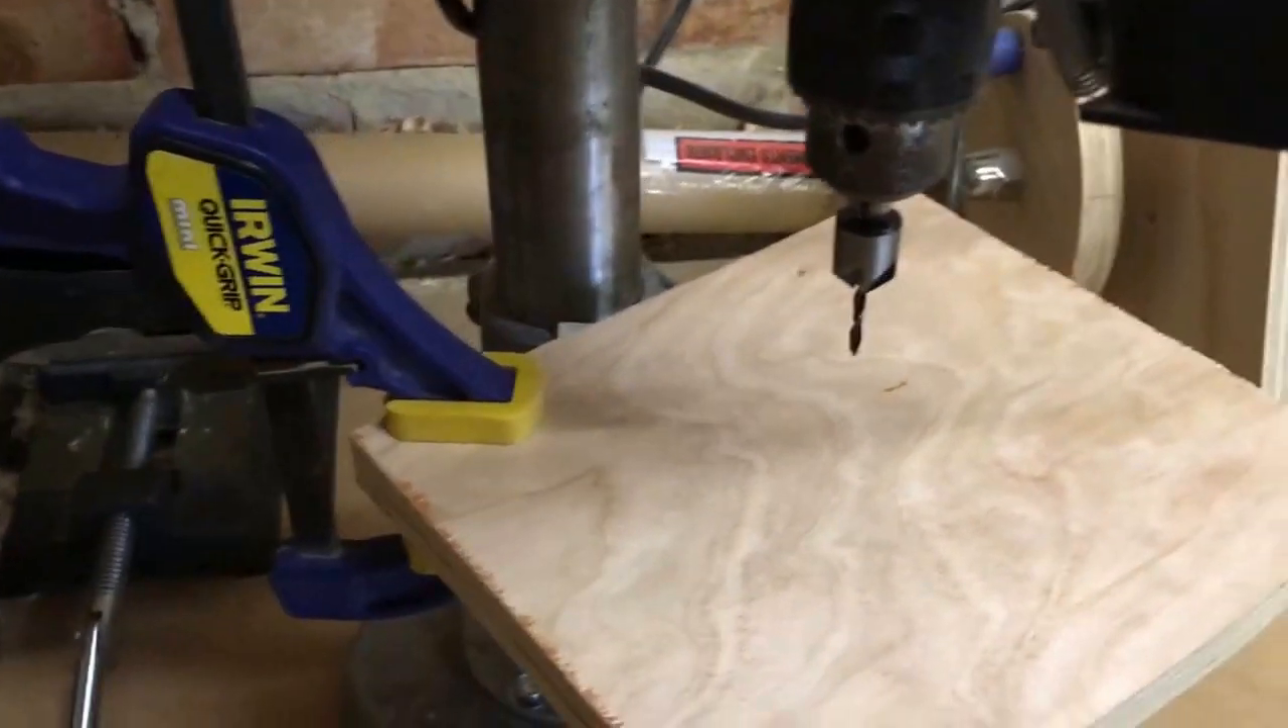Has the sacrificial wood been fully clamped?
Yes.